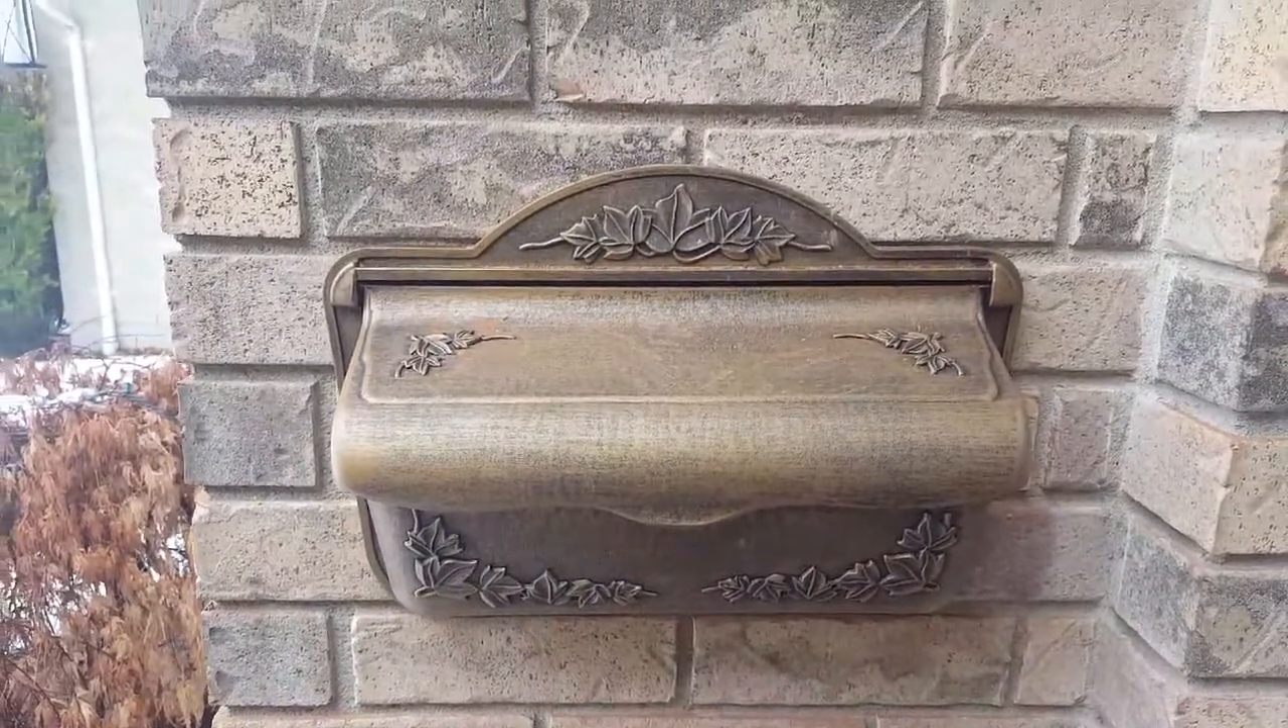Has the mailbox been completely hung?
Yes.